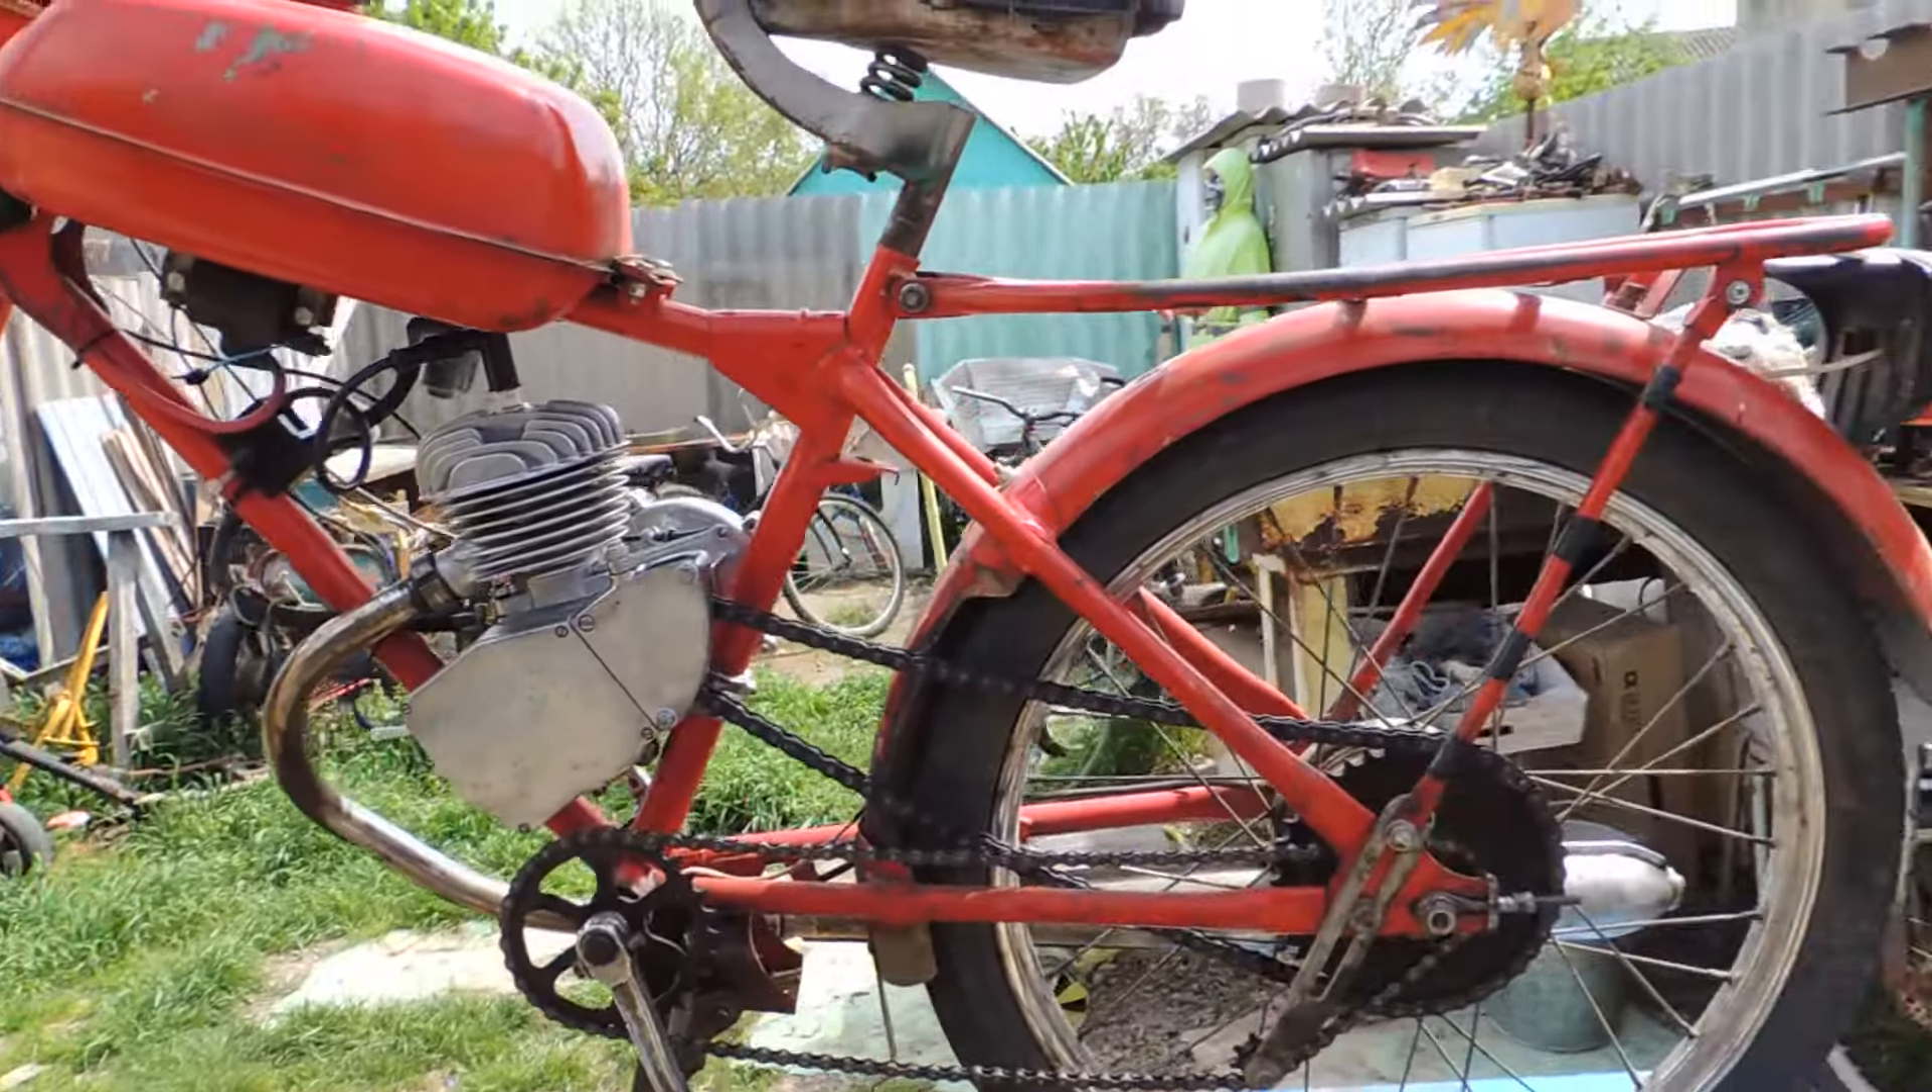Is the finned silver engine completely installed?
Yes.